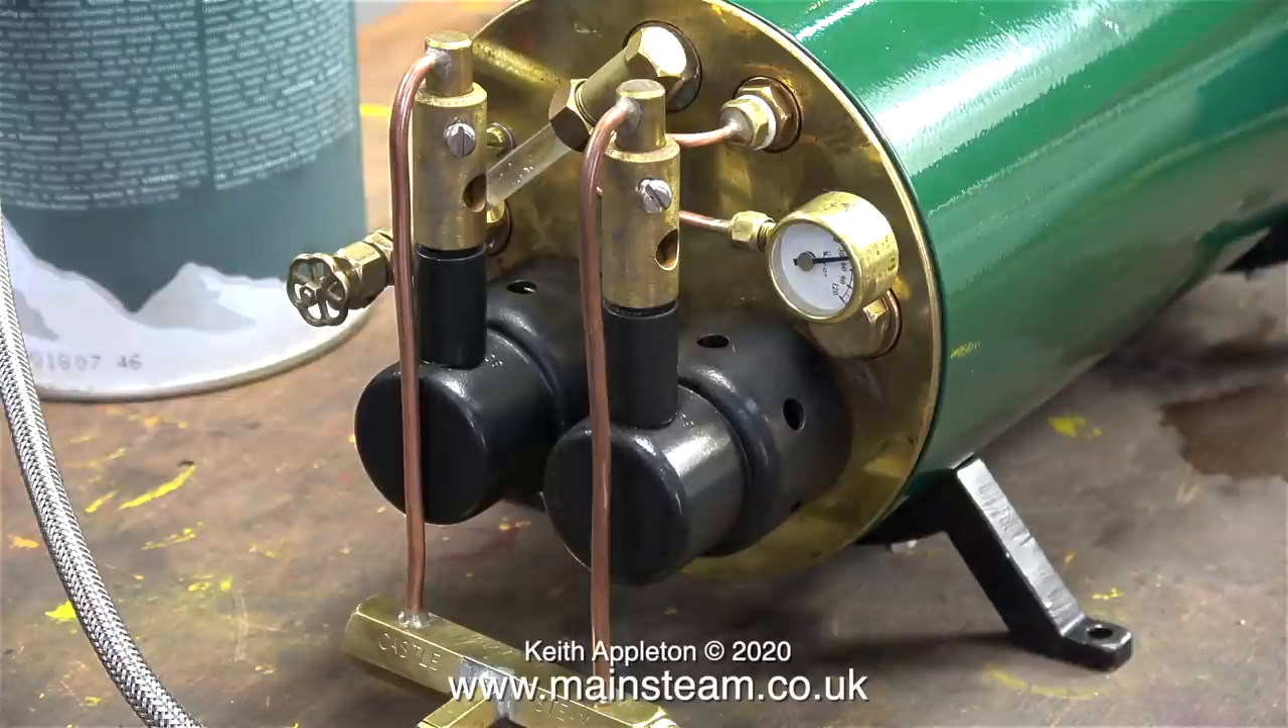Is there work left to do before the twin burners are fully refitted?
No.